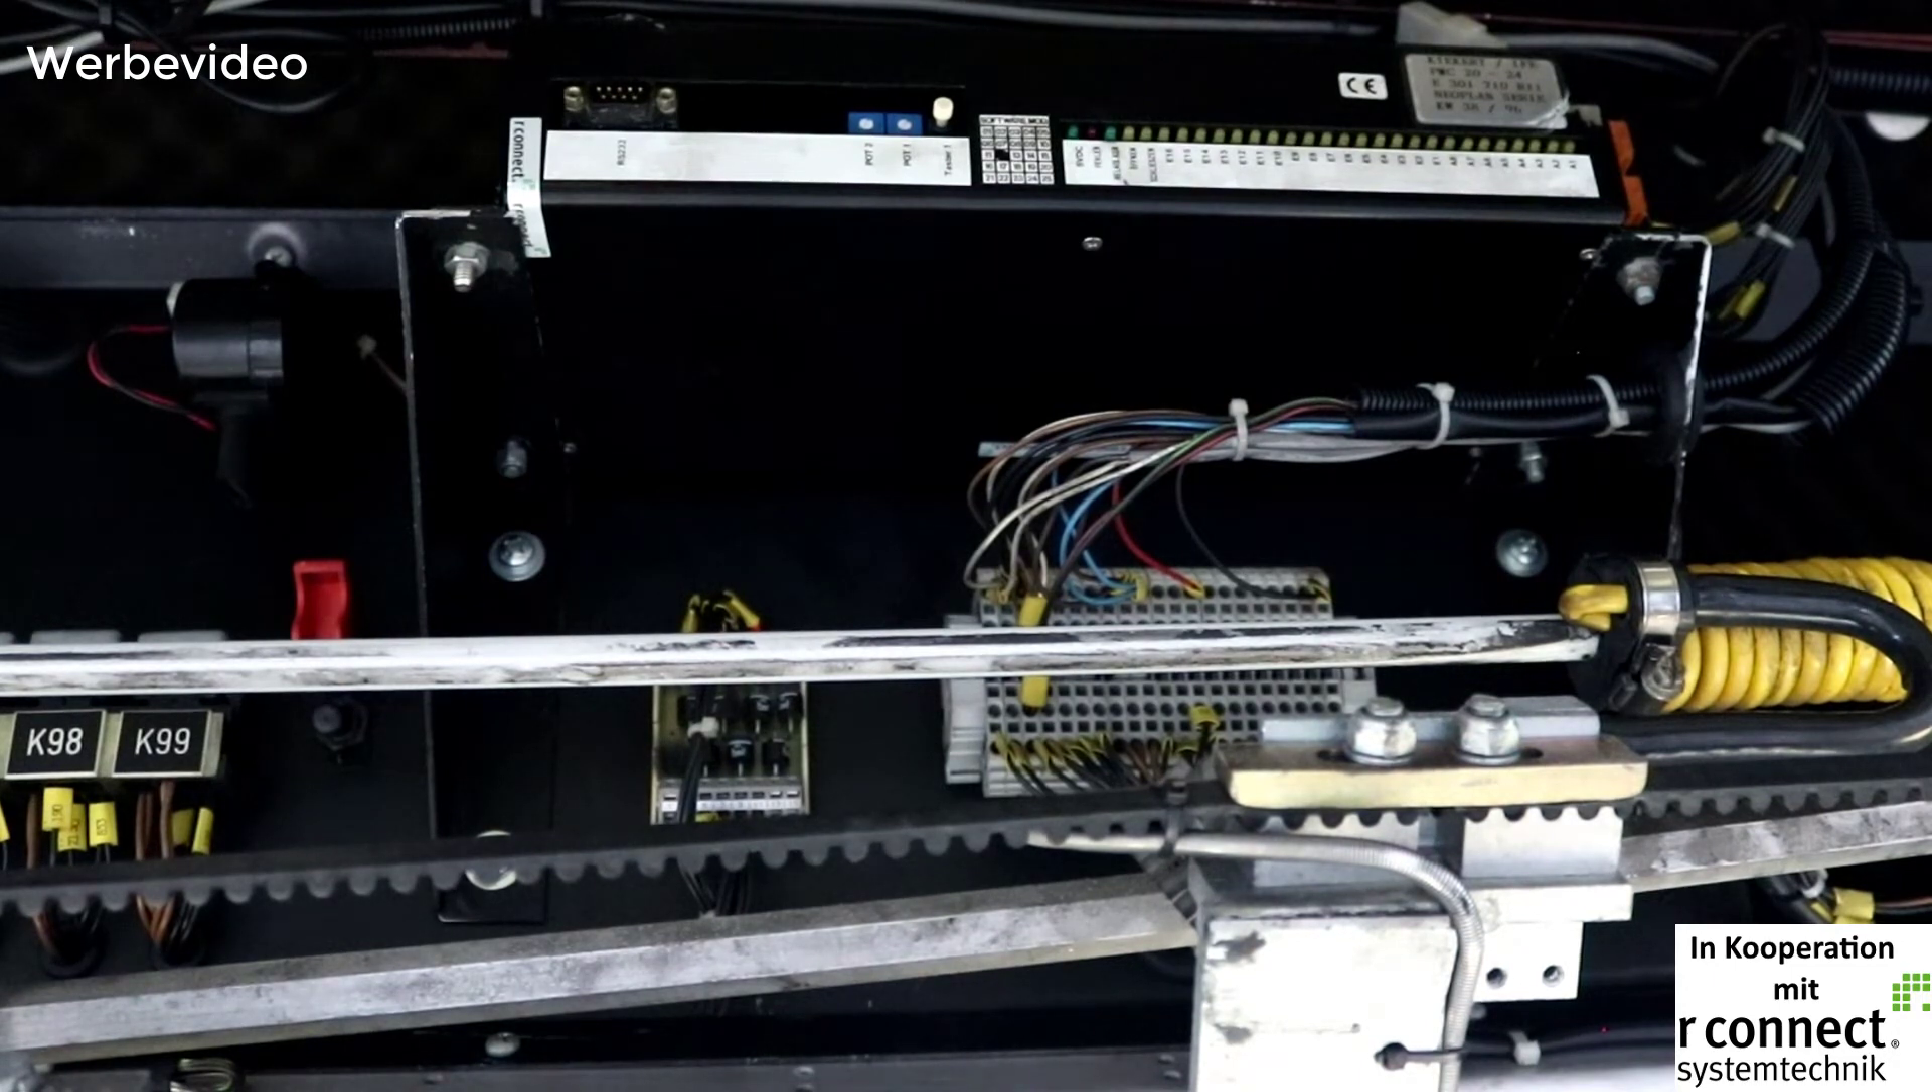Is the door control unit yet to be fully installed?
No.